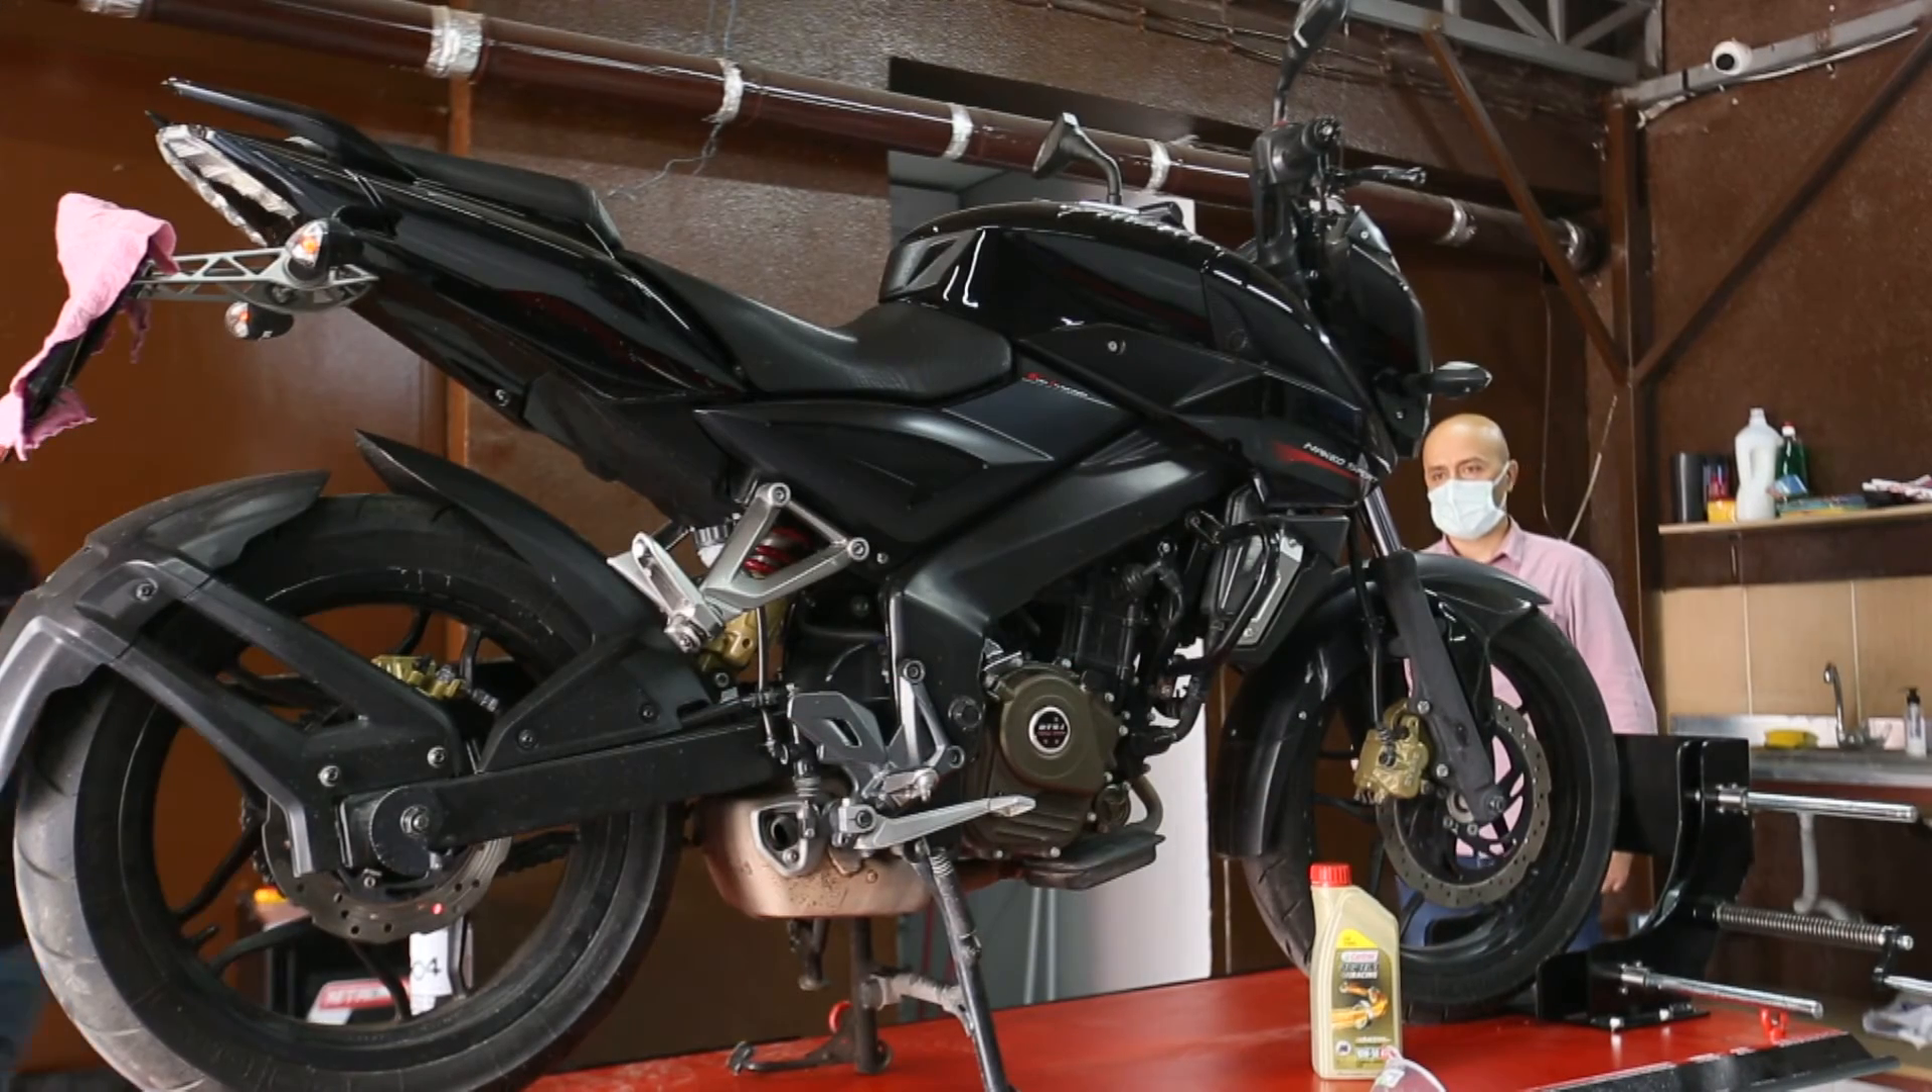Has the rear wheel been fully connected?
Yes.